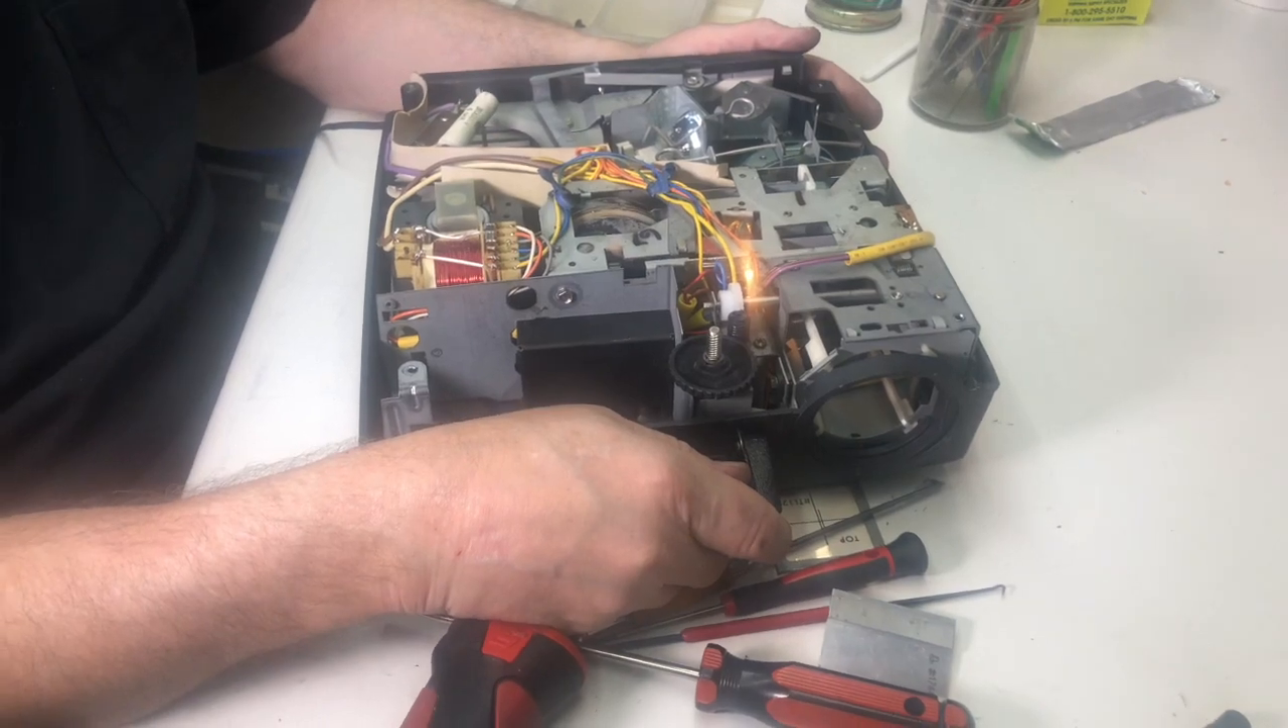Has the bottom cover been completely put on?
No.